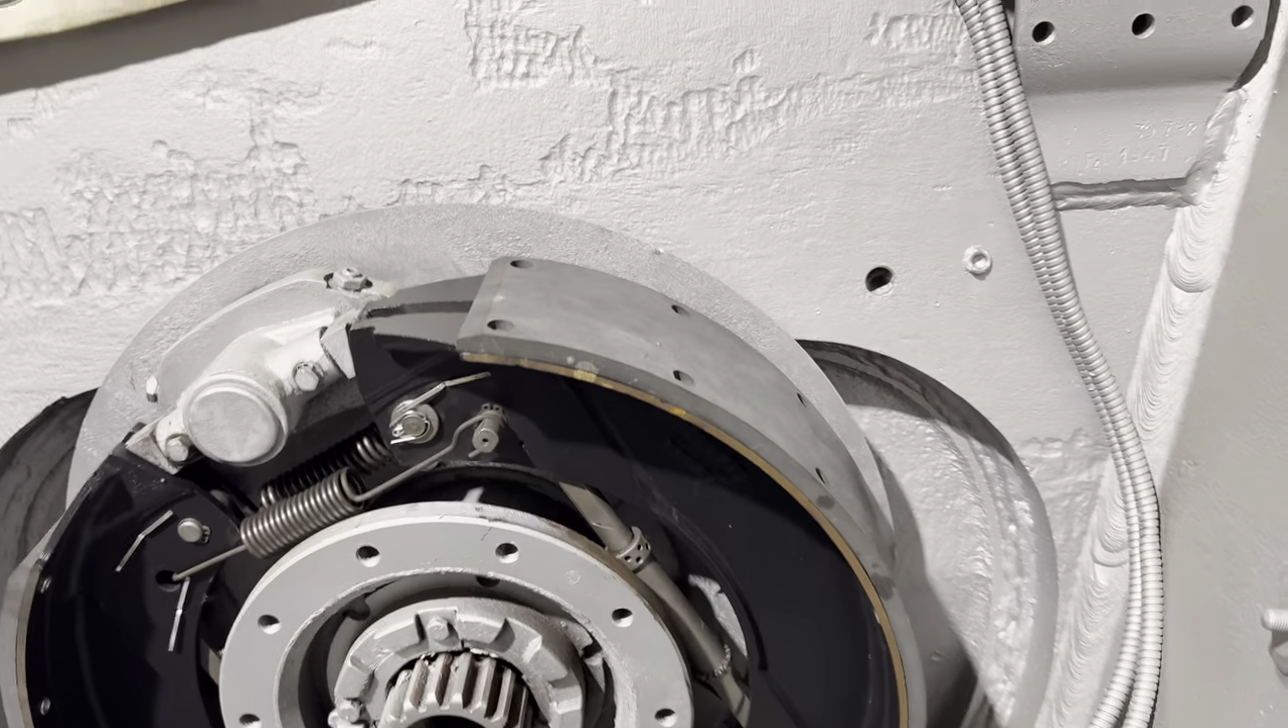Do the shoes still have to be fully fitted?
No.